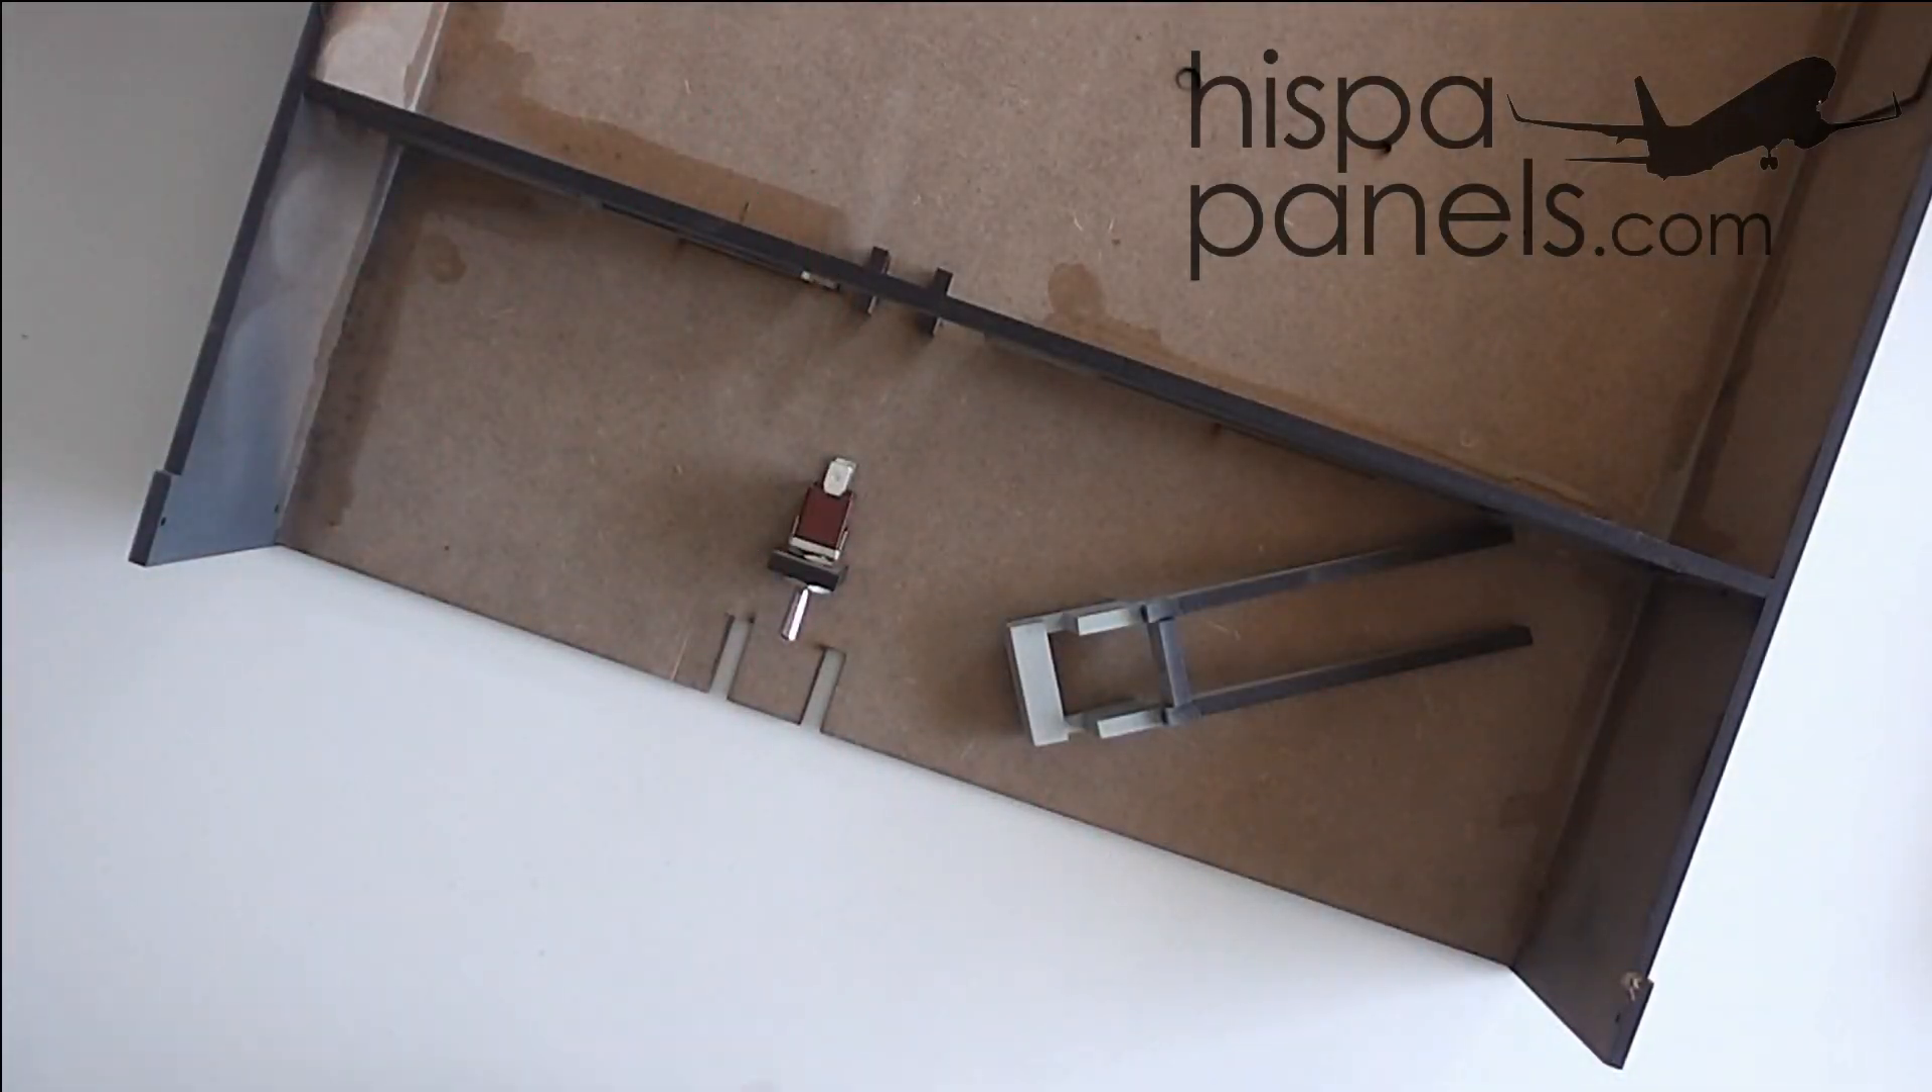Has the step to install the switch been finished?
No.